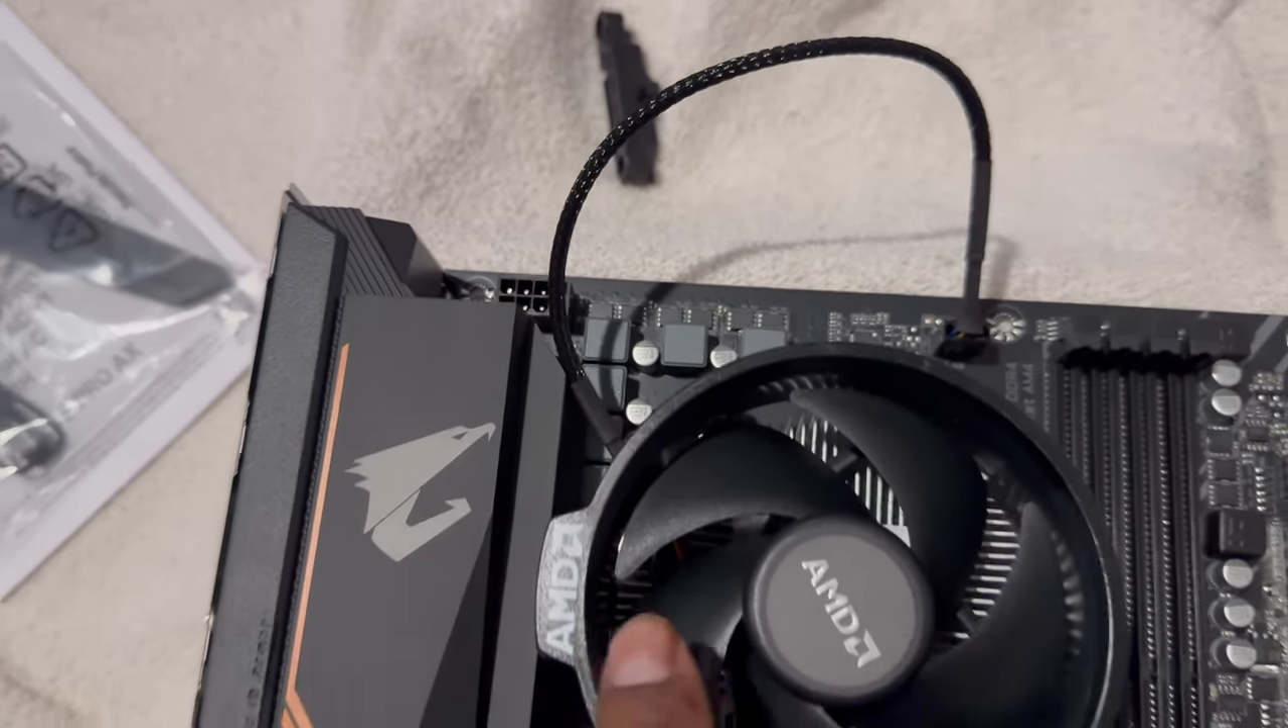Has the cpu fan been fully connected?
Yes.